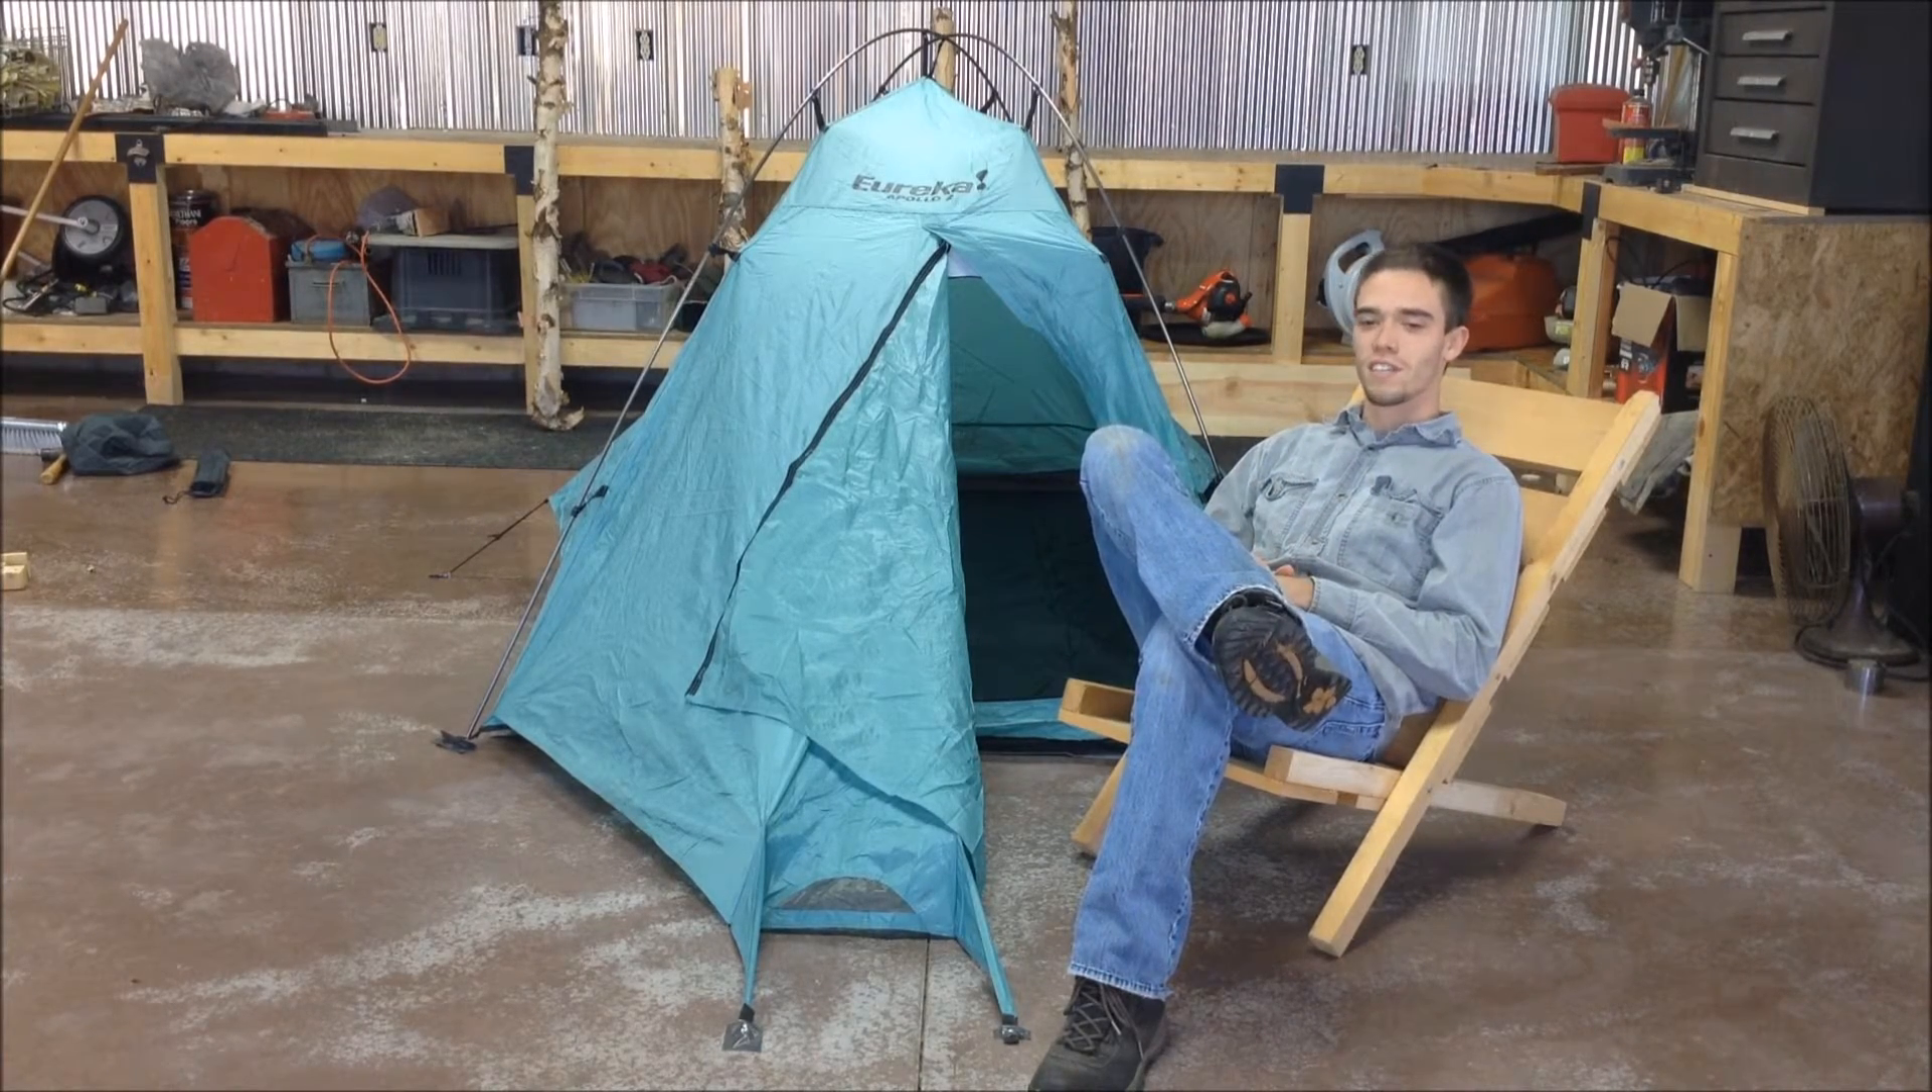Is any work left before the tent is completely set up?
No.